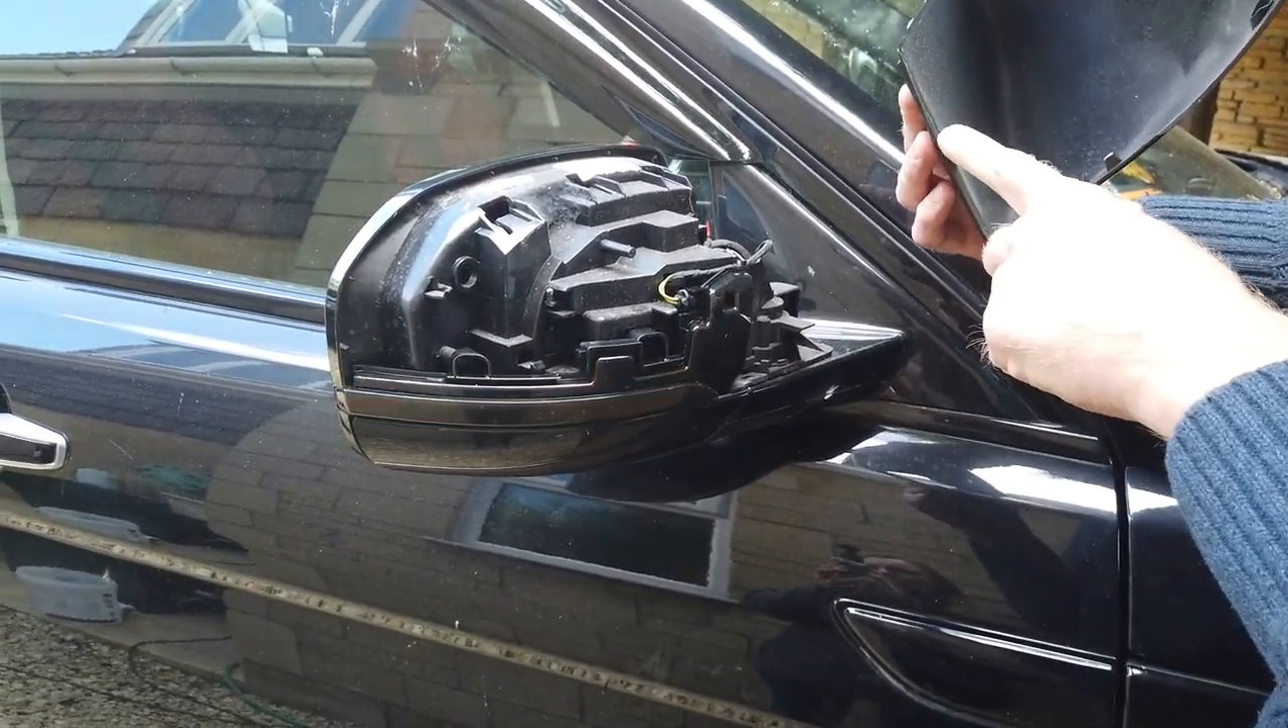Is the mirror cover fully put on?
No.